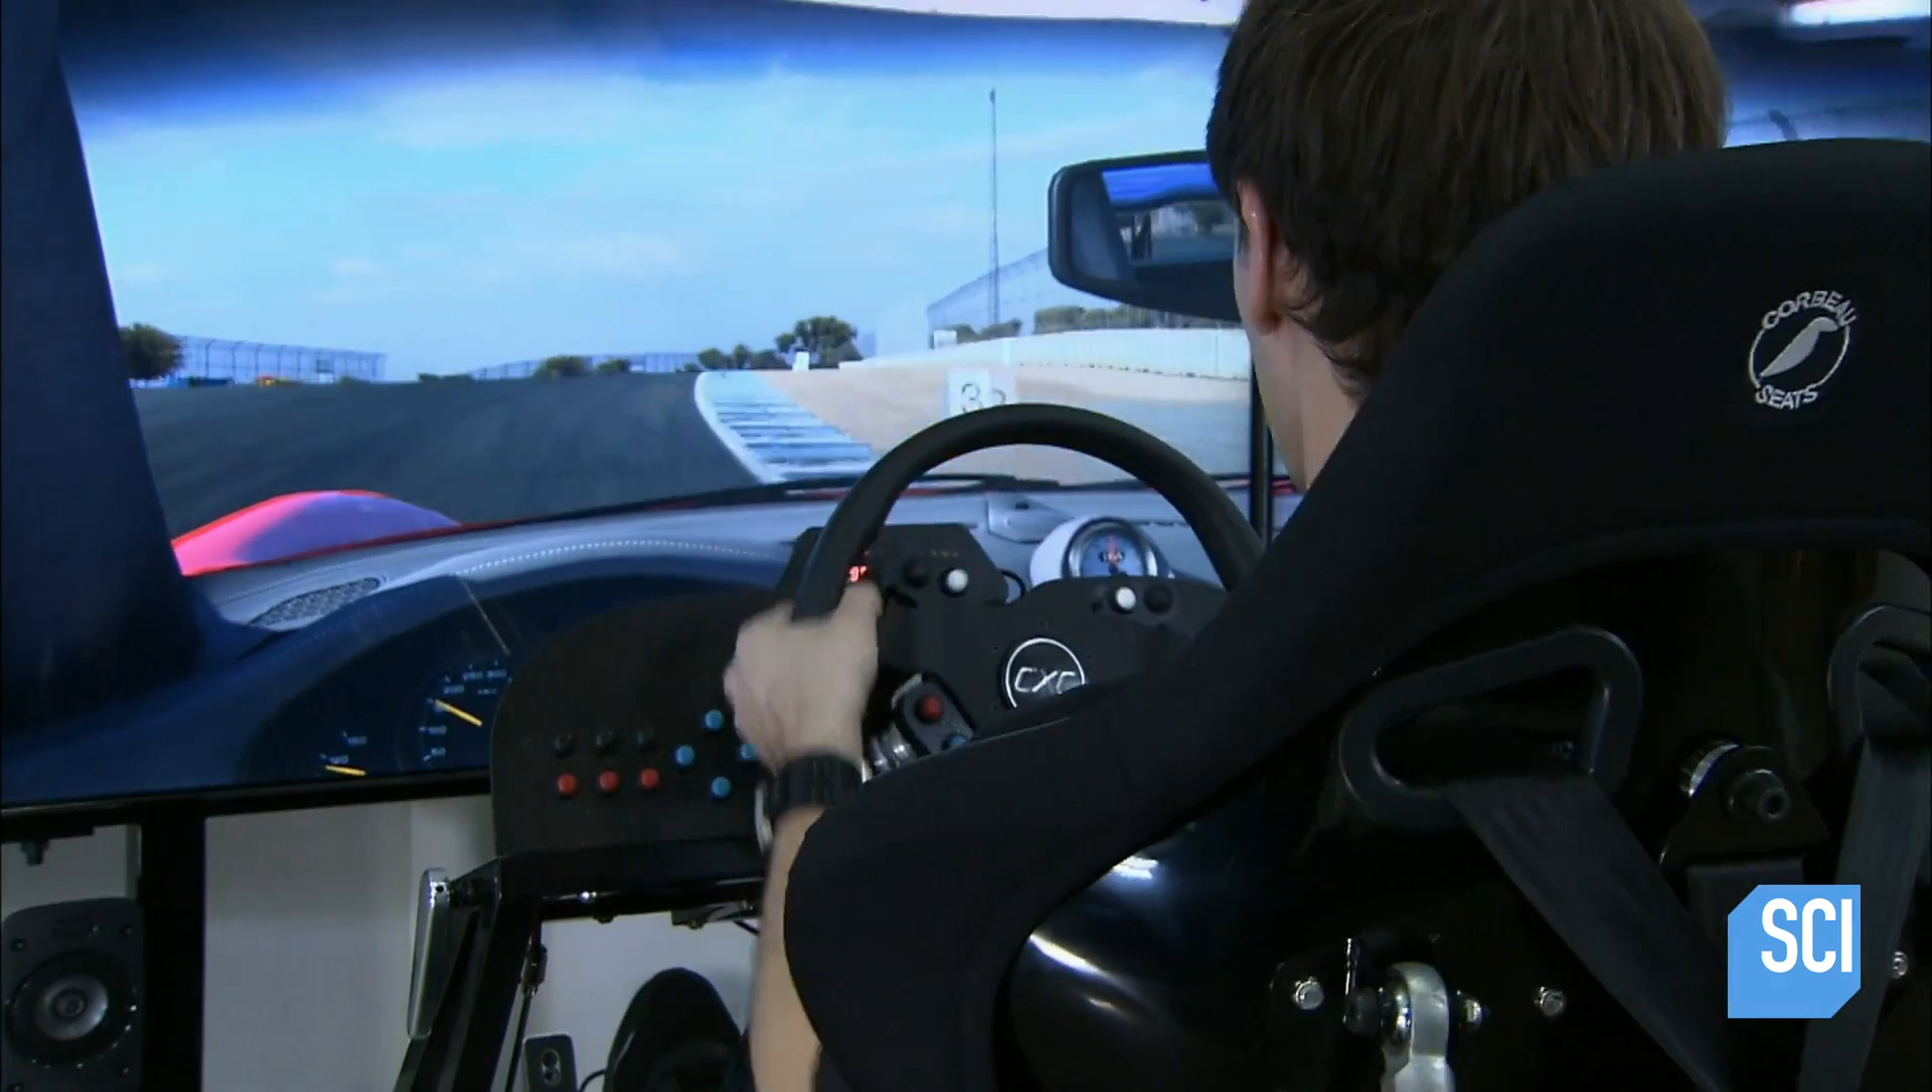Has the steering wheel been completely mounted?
Yes.